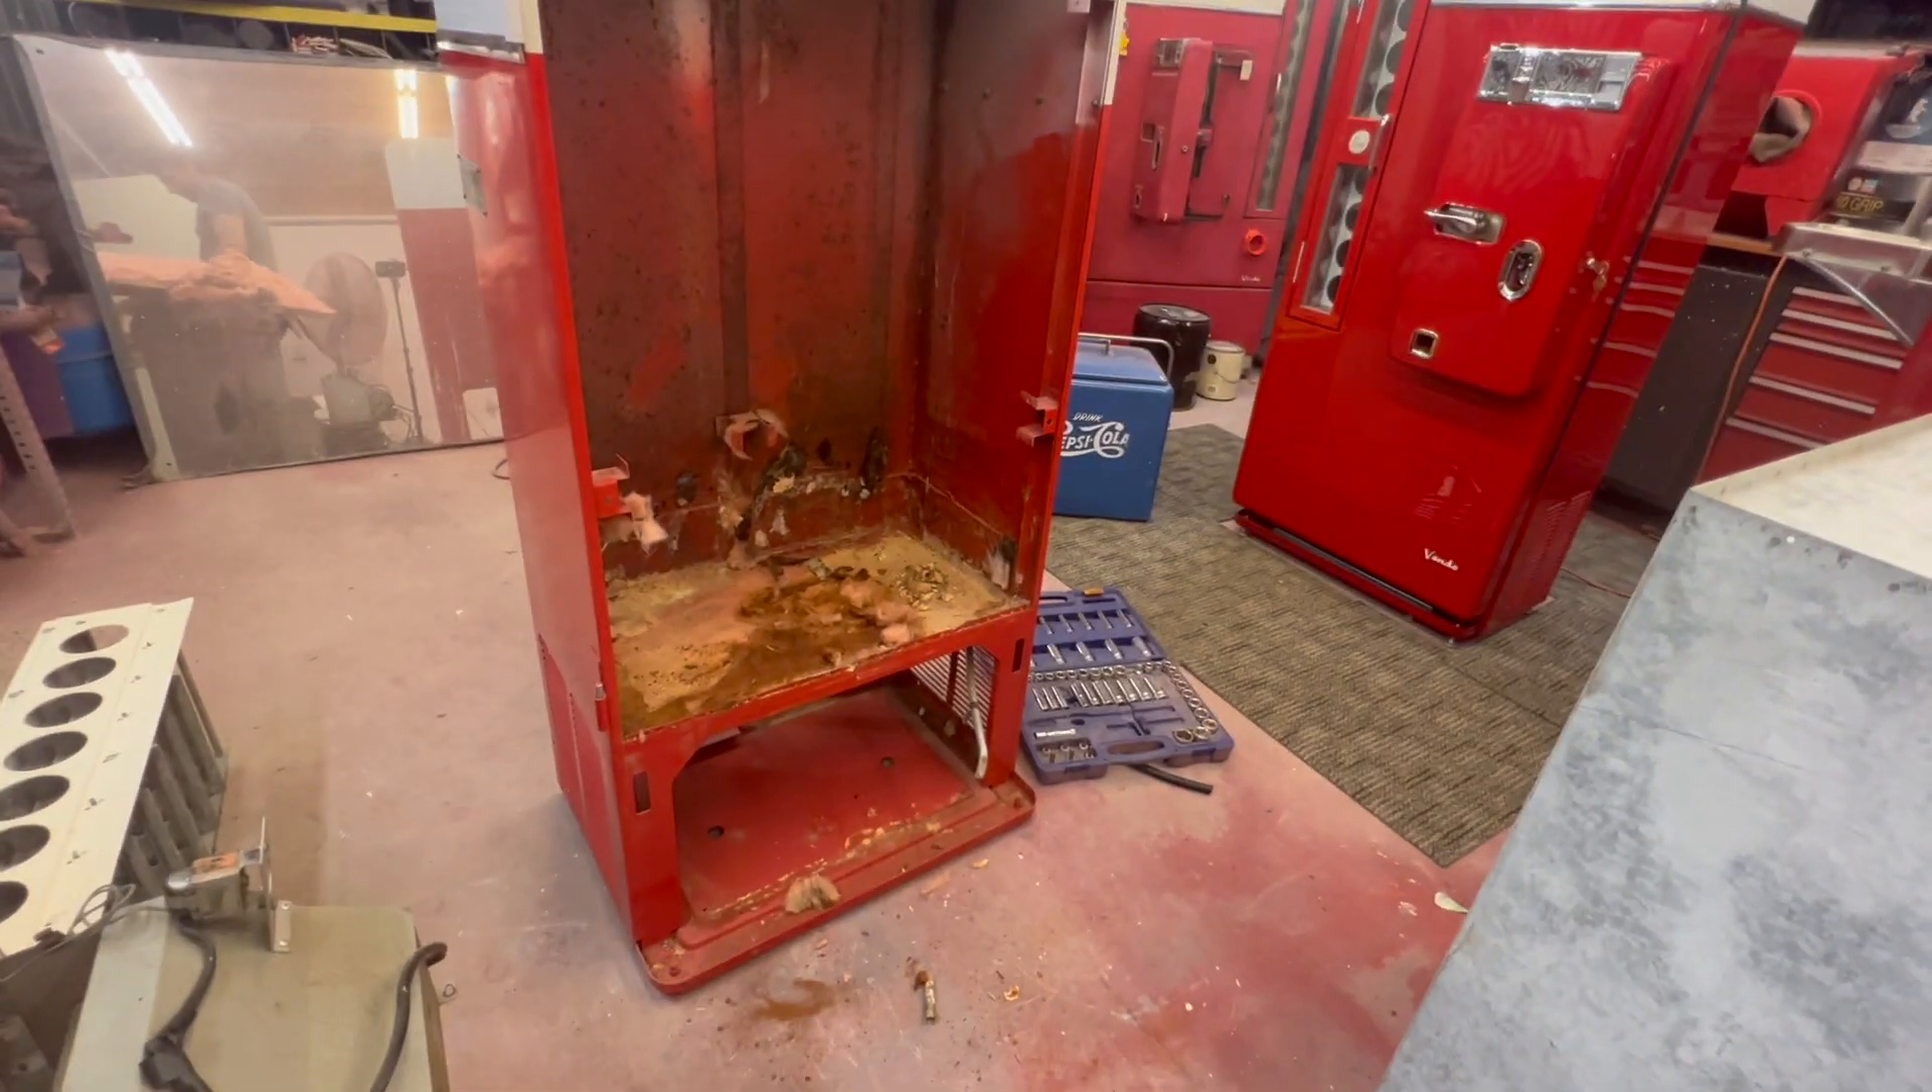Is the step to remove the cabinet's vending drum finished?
Yes.